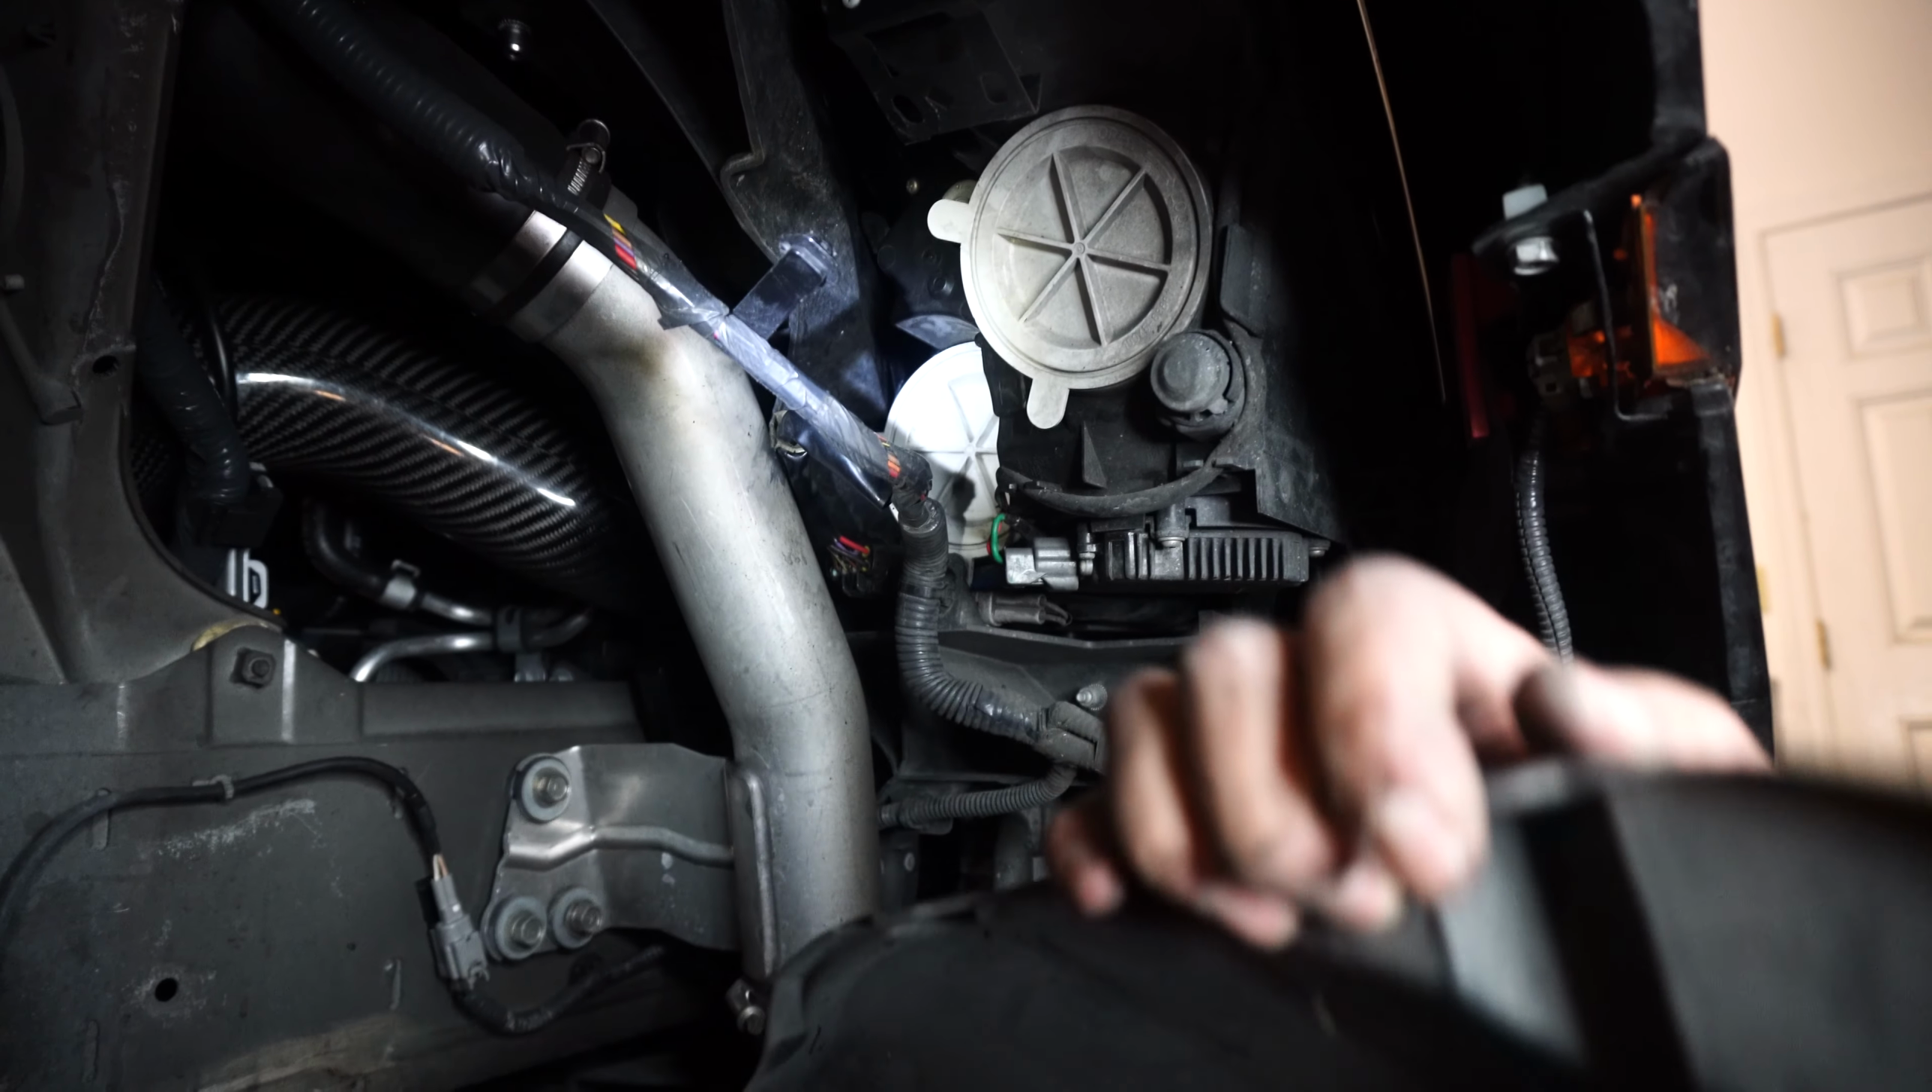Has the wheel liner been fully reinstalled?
No.